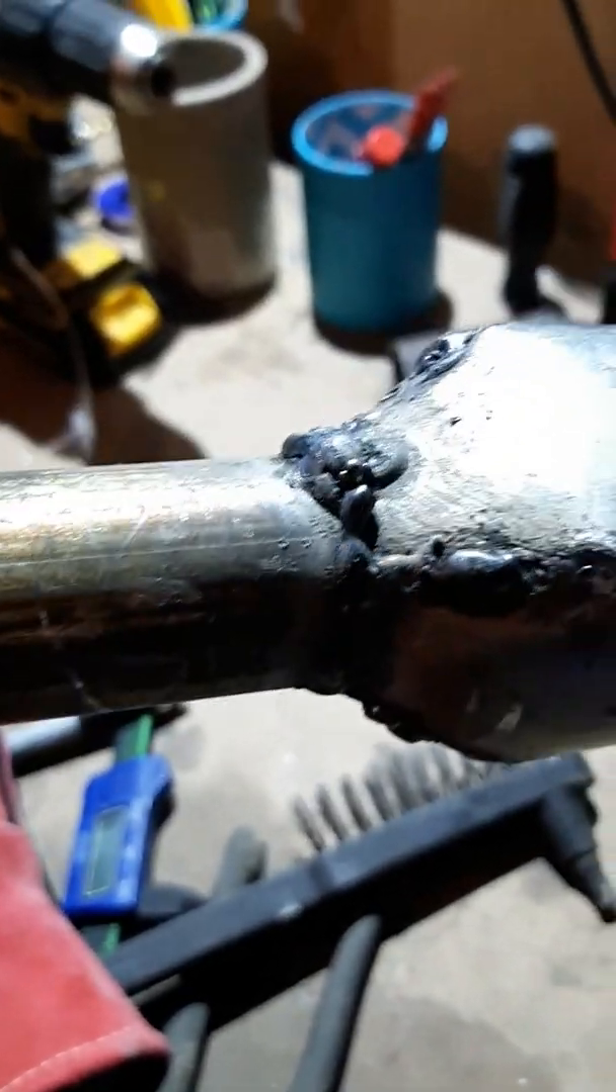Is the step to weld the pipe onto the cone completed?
Yes.